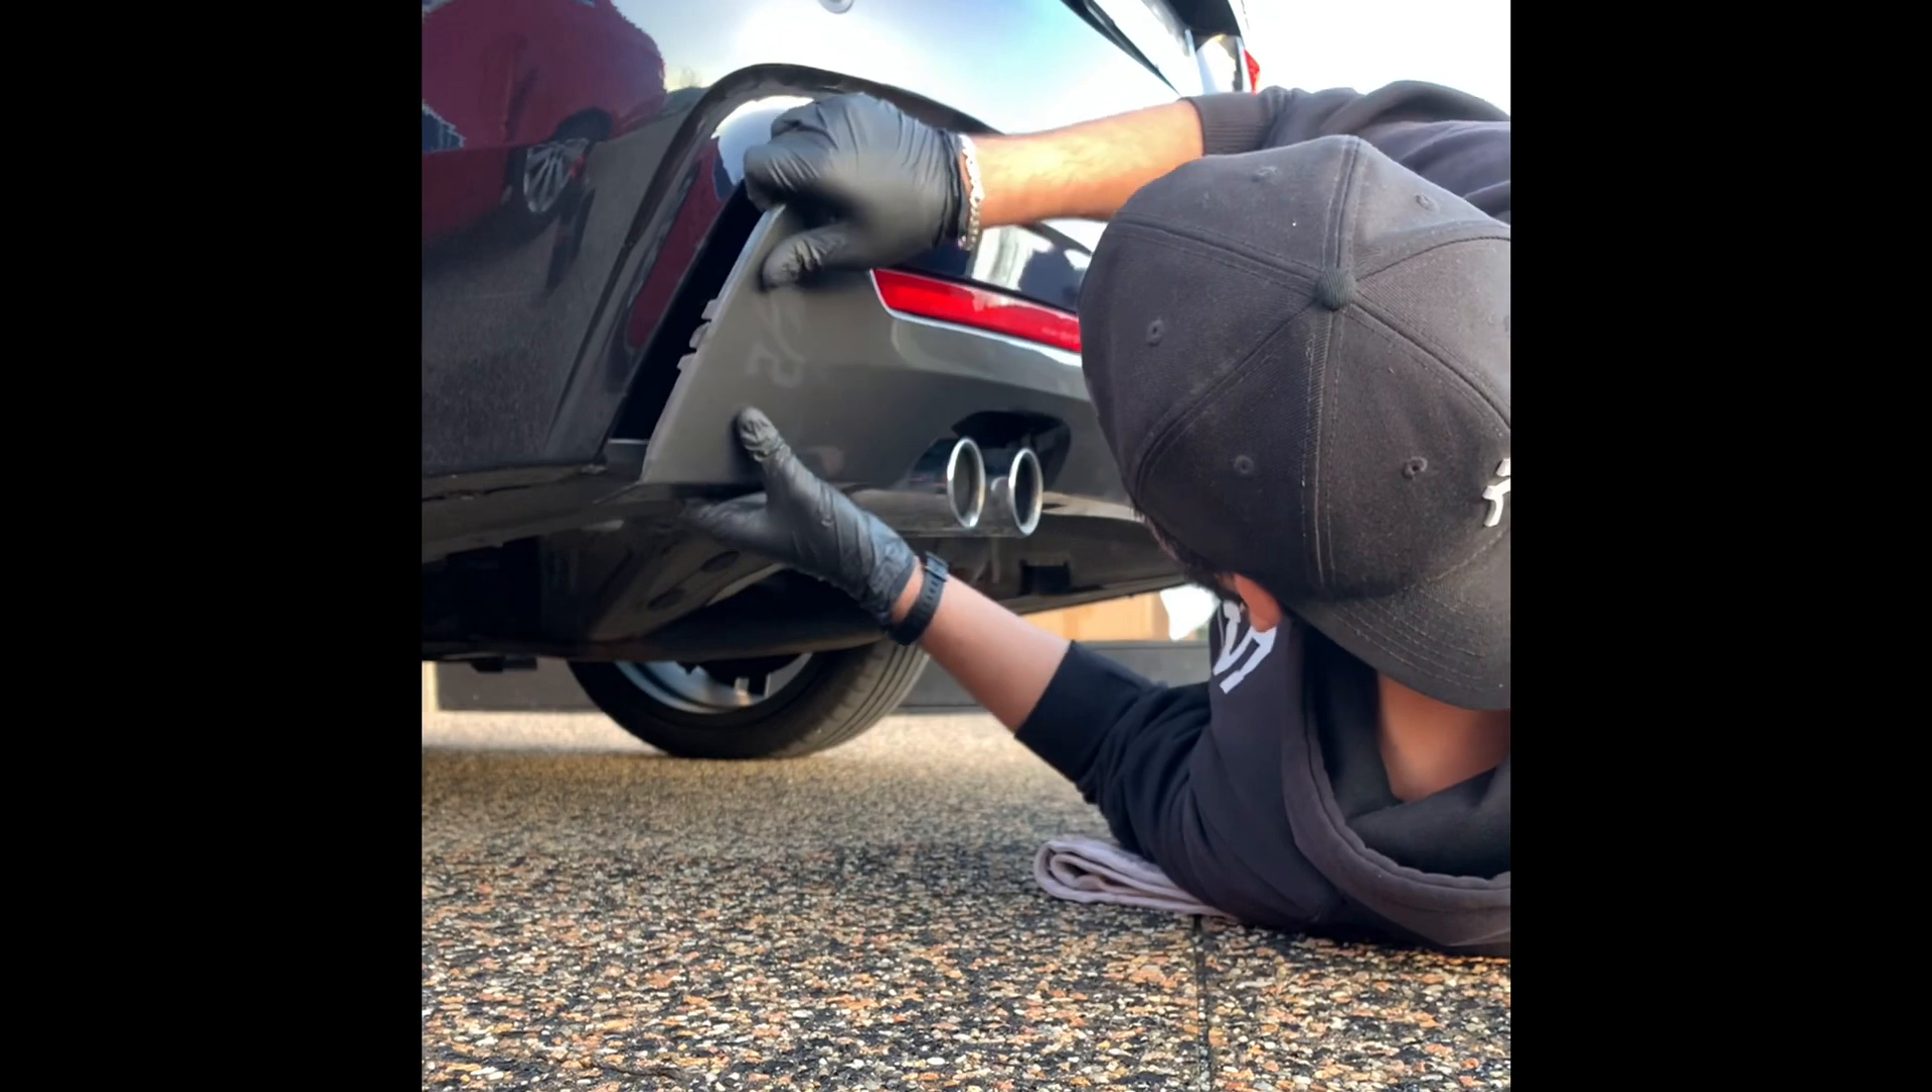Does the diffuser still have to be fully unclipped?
Yes.